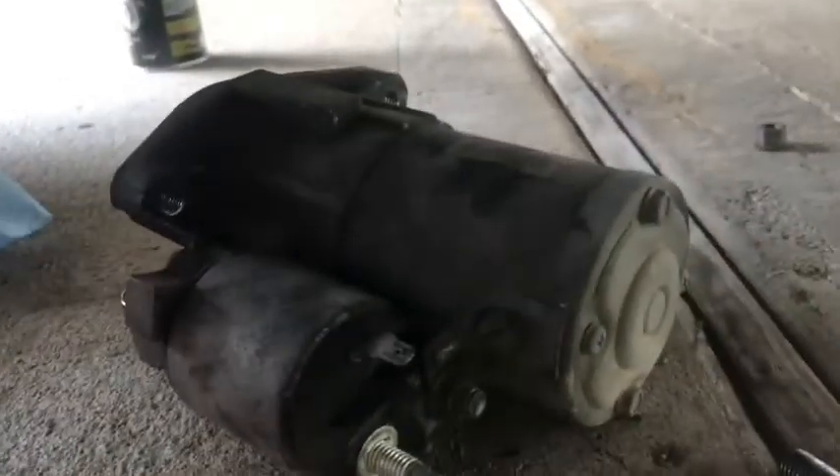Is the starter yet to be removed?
No.